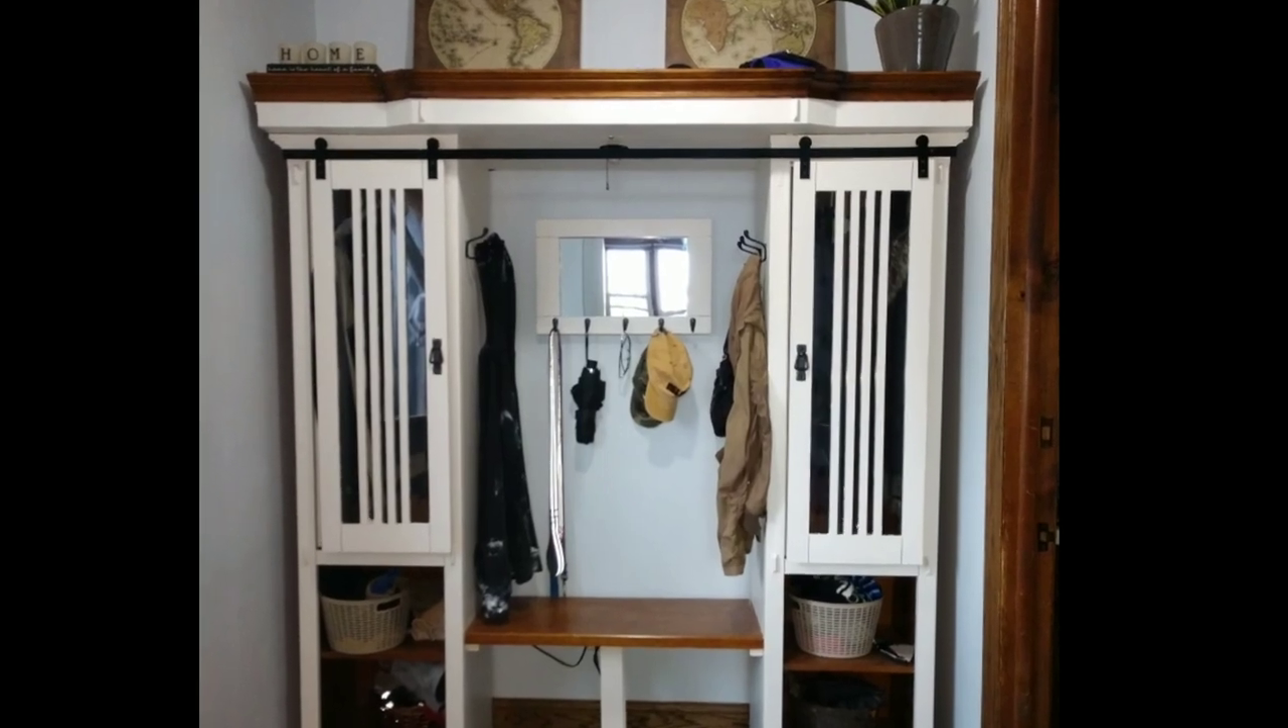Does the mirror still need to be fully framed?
No.